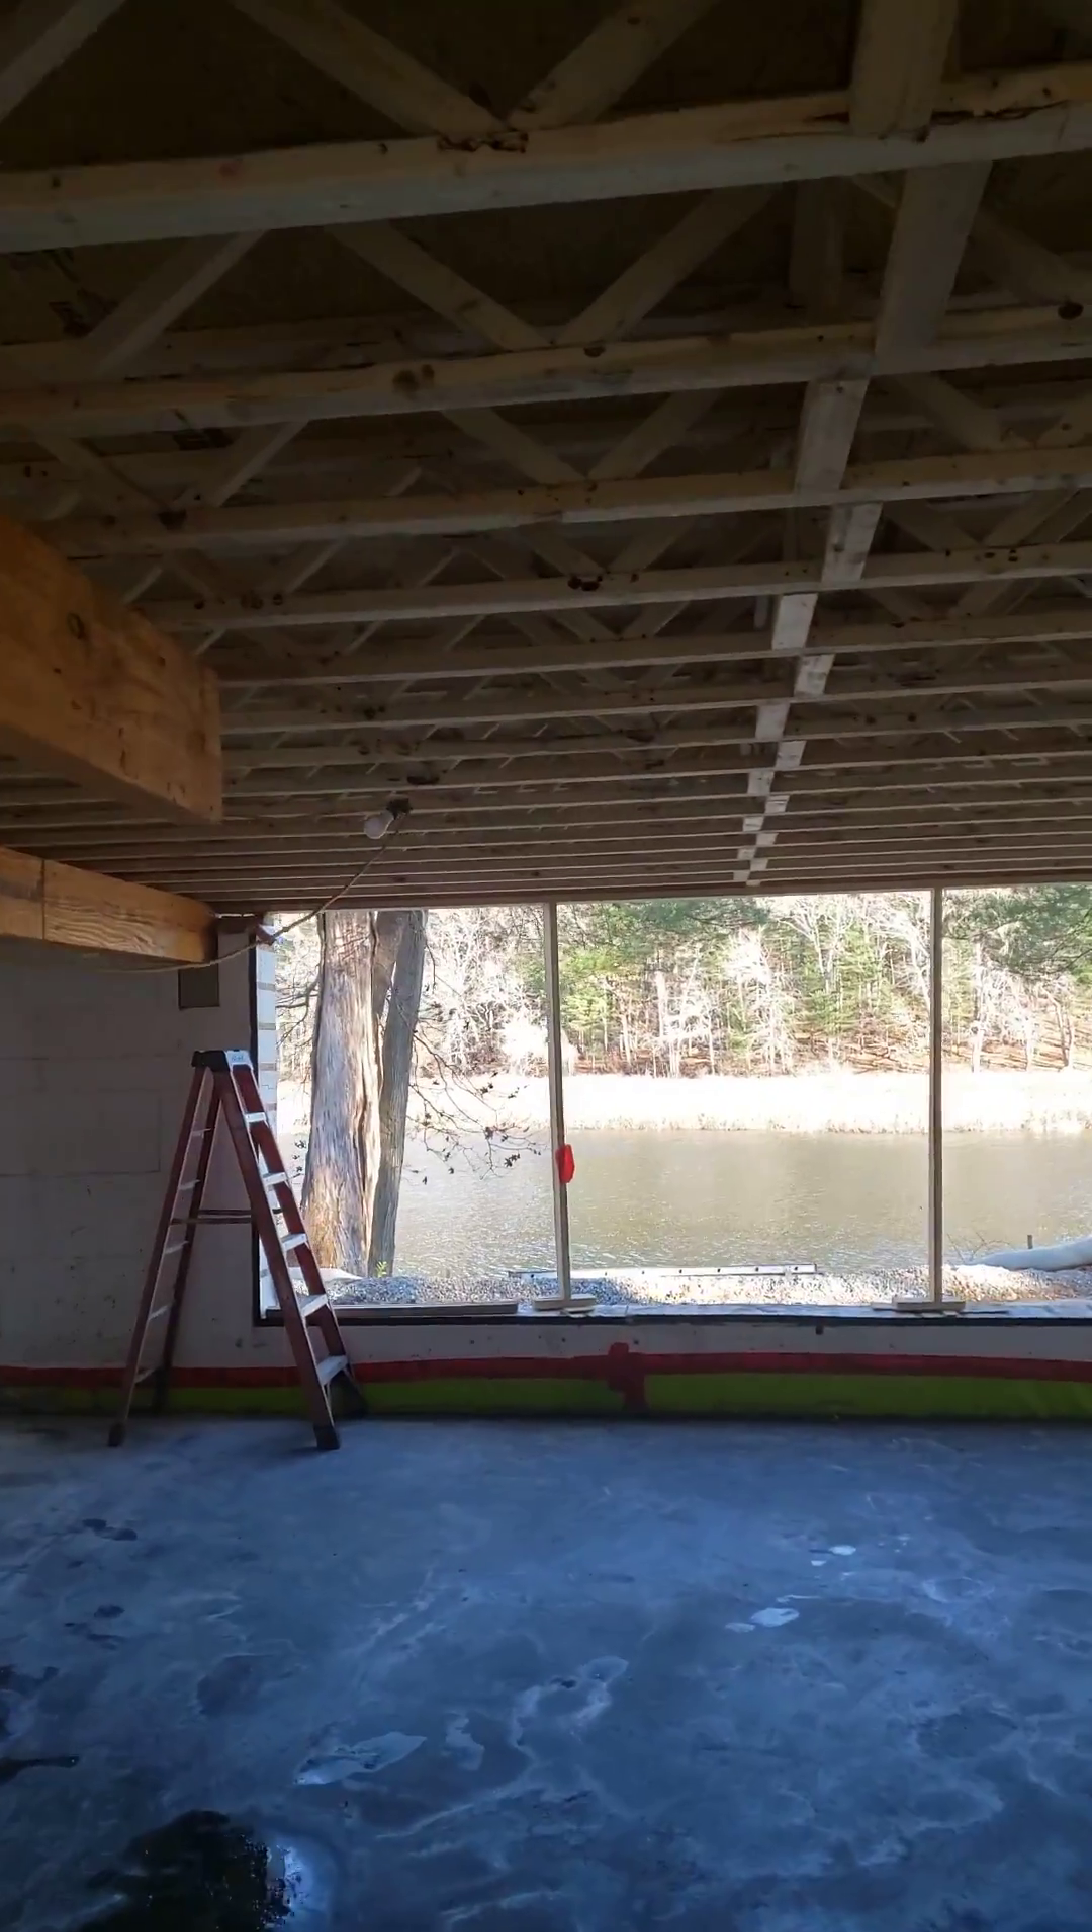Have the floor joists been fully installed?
Yes.